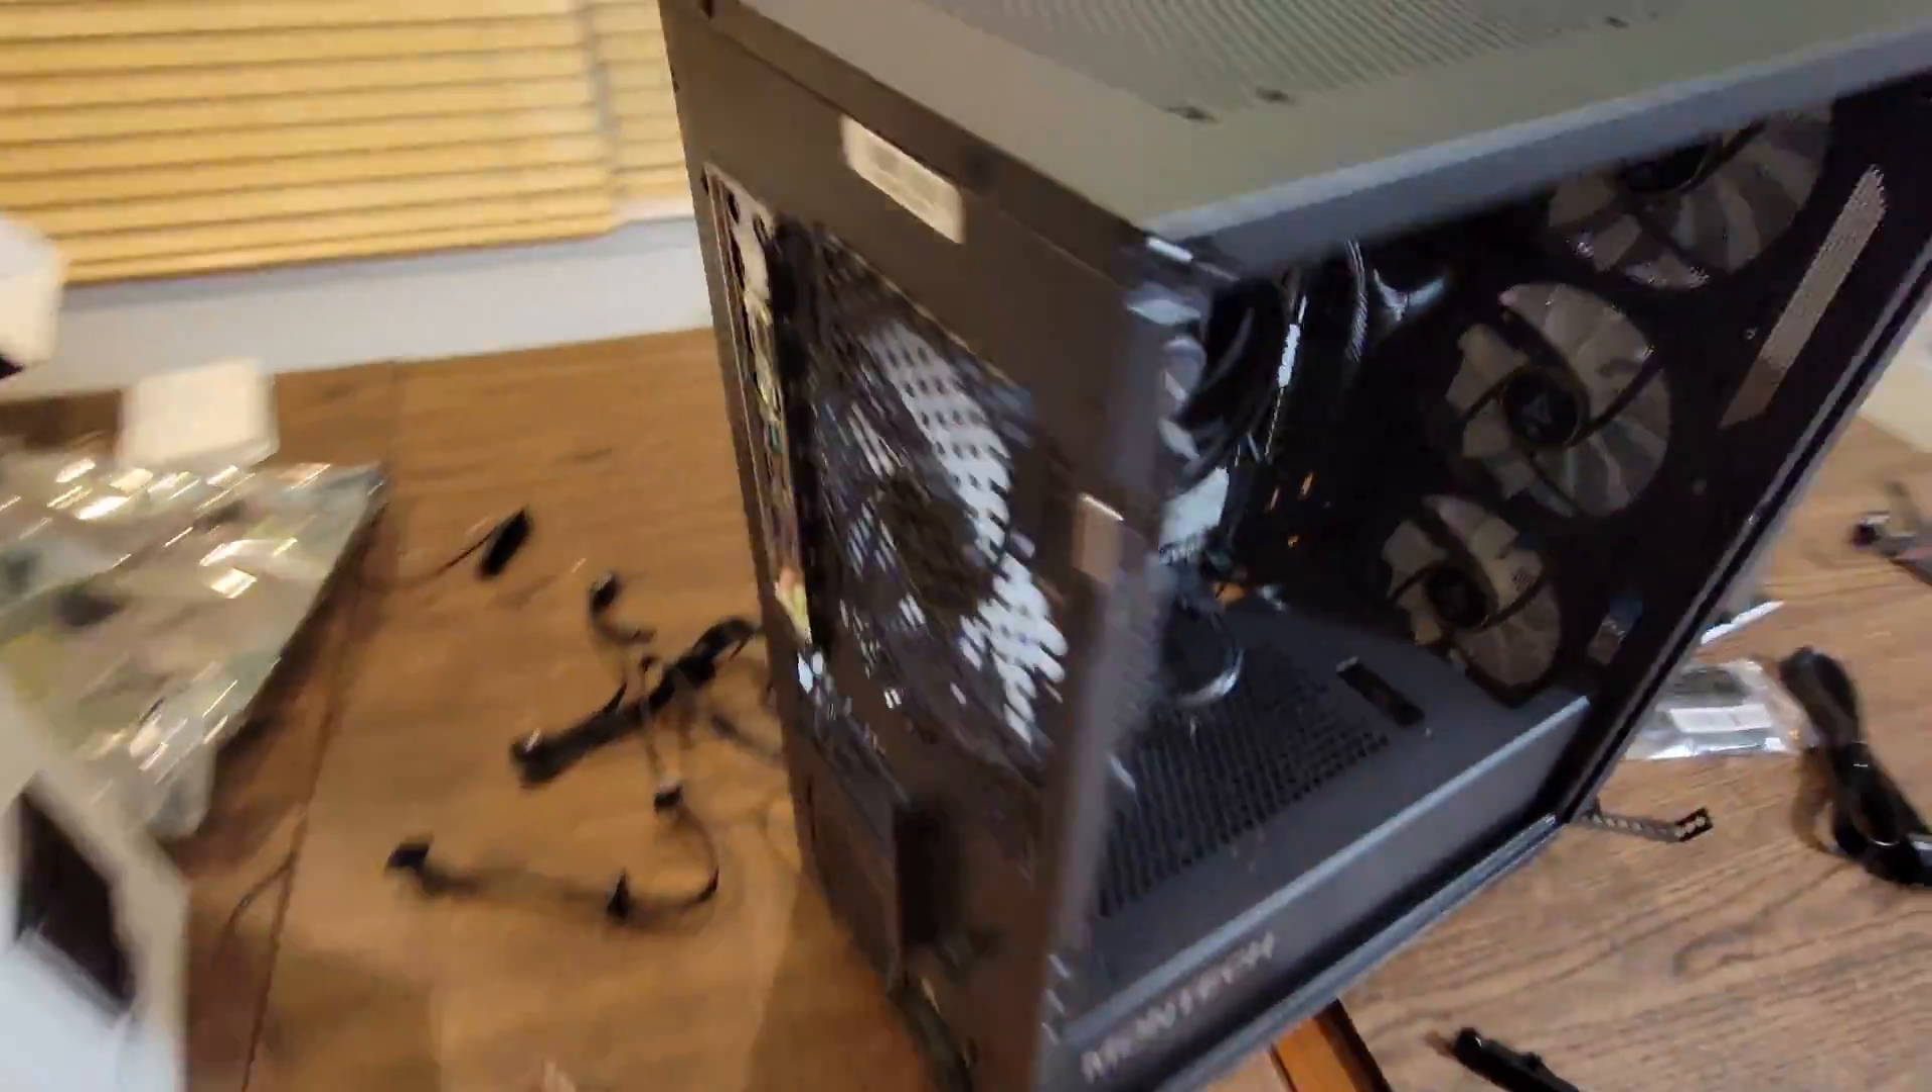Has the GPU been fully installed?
No.